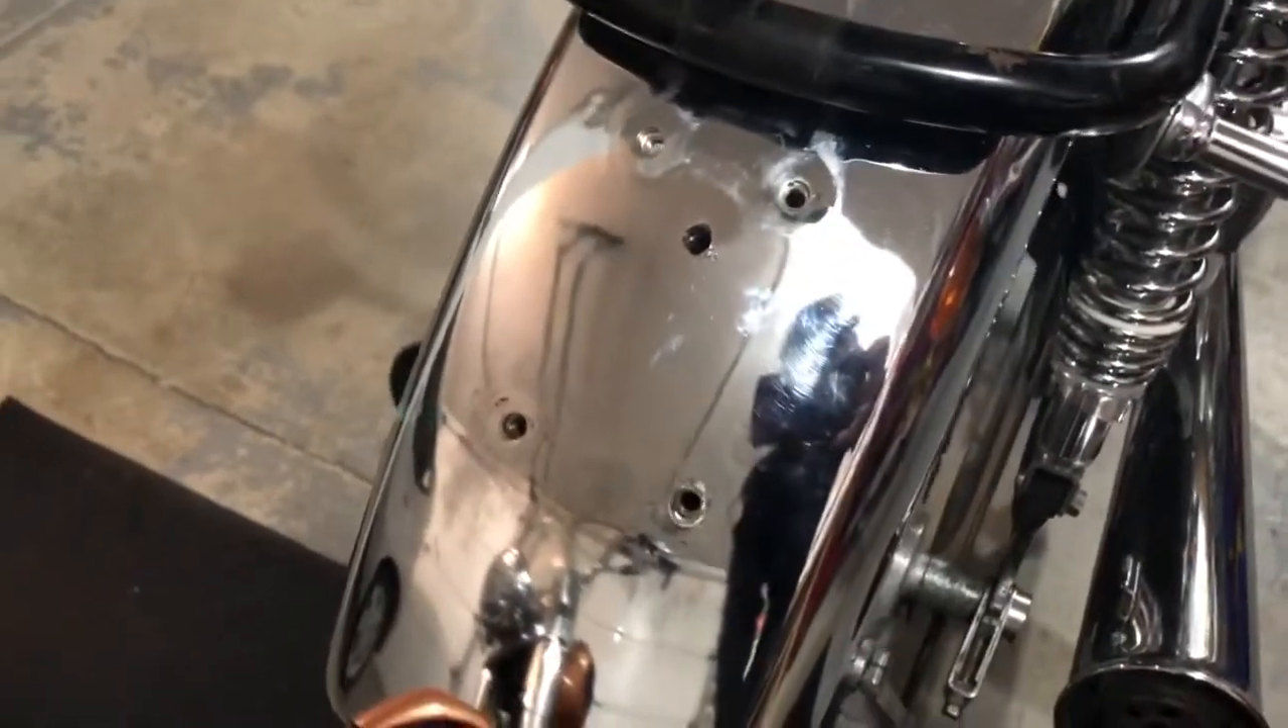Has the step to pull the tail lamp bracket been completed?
Yes.